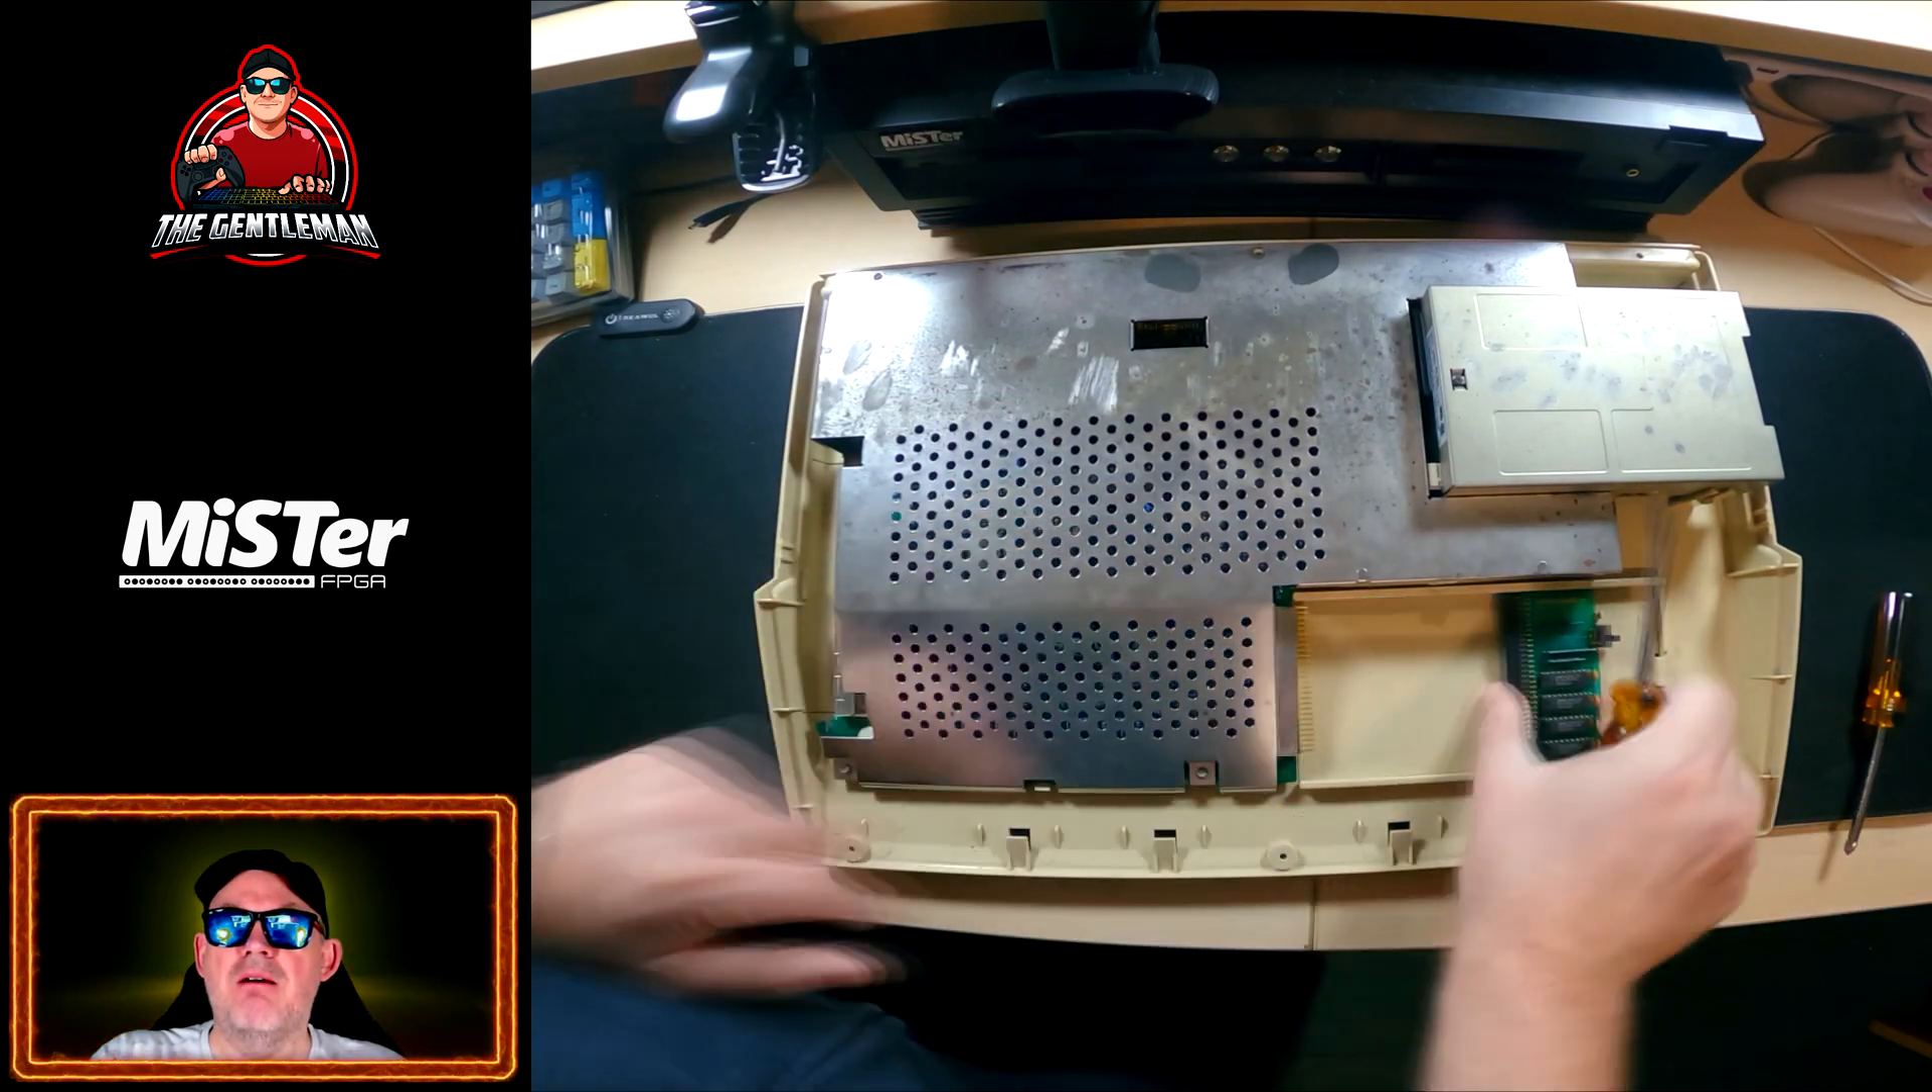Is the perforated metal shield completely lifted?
No.